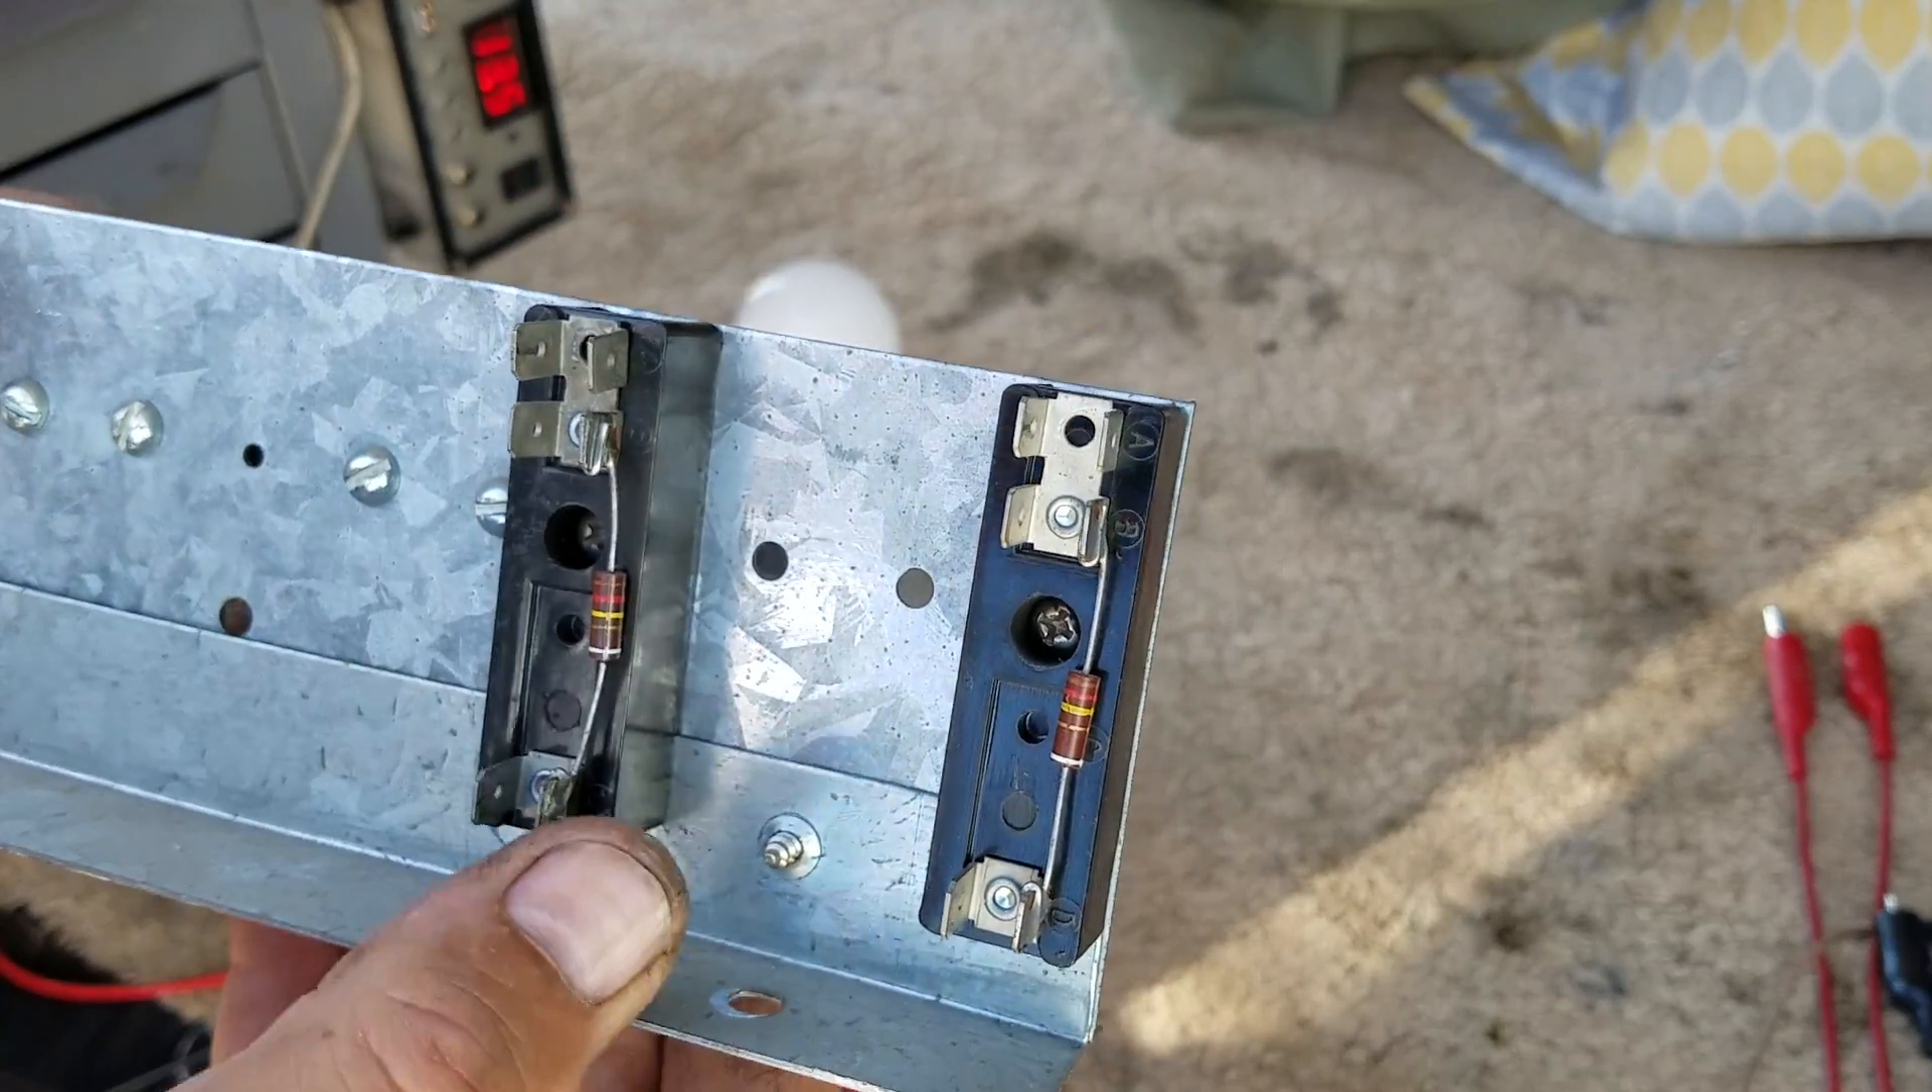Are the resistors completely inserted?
Yes.